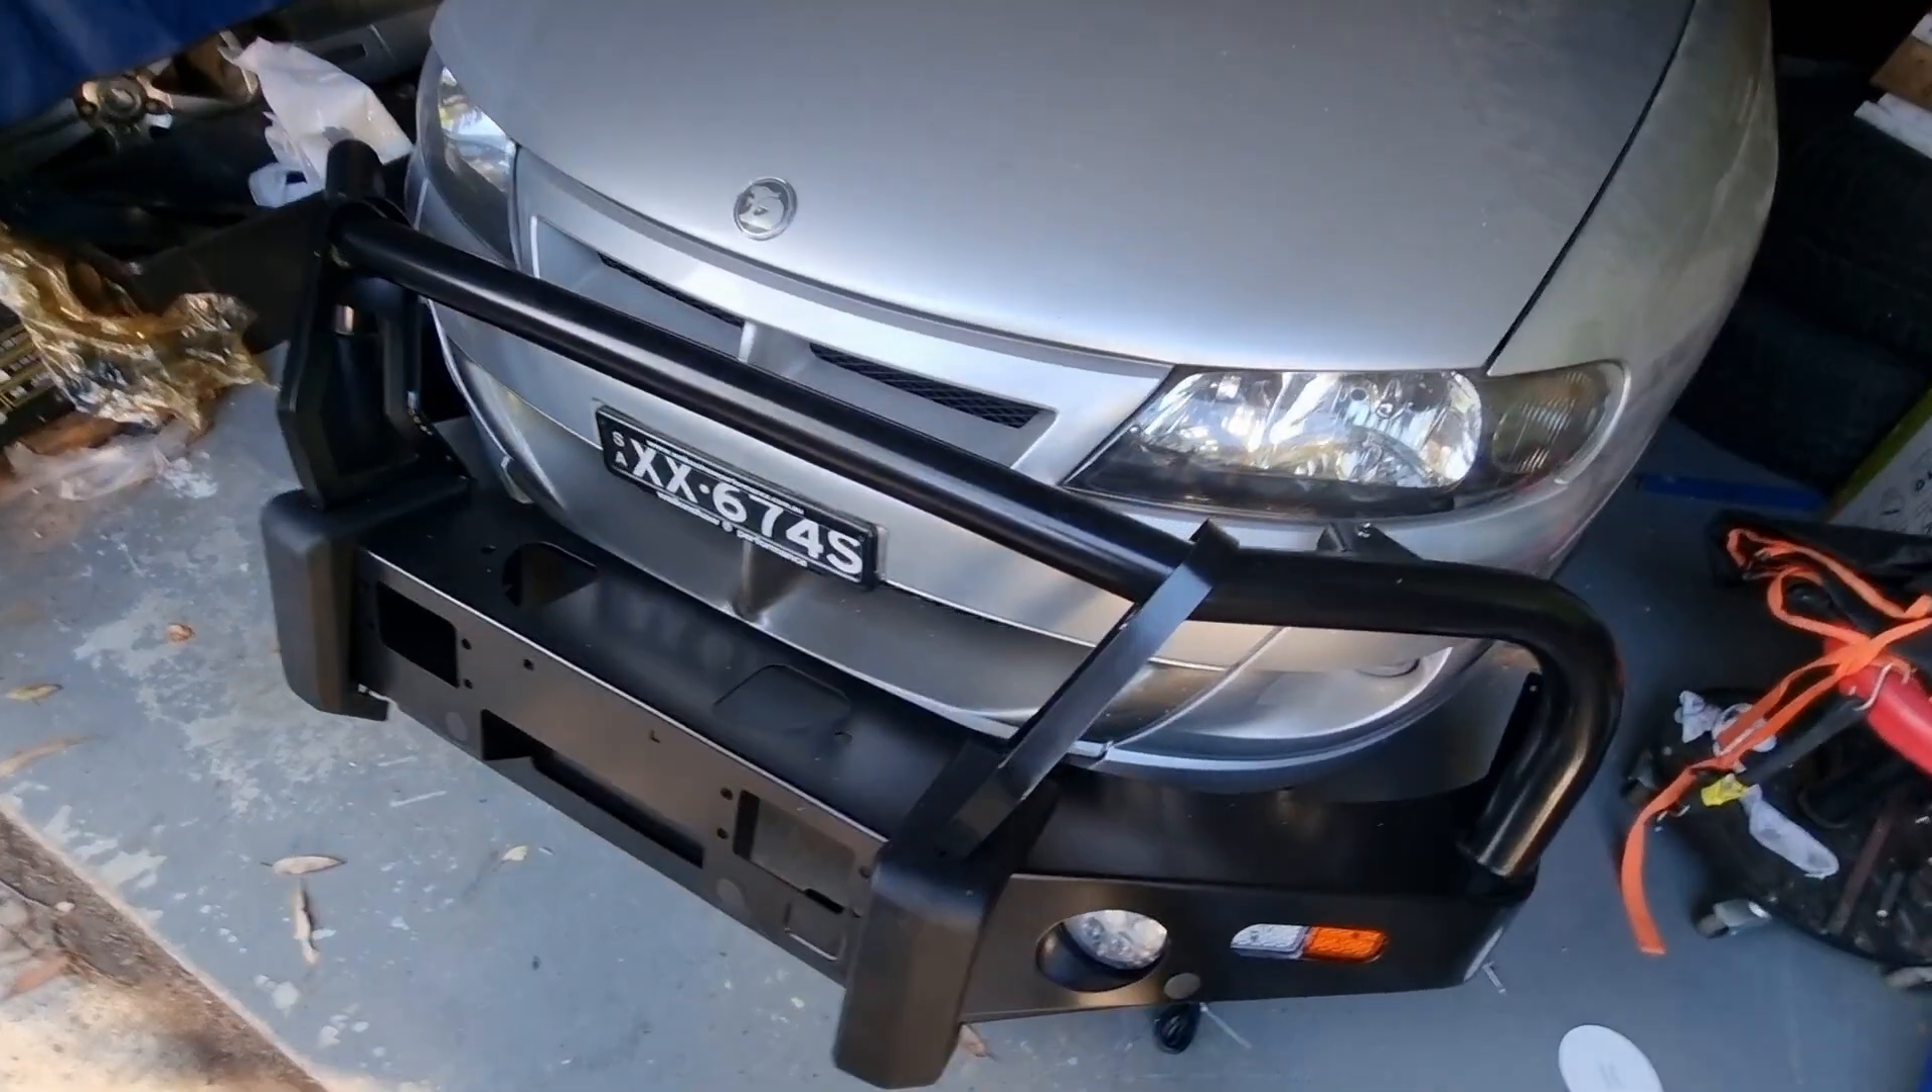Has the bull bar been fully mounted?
No.